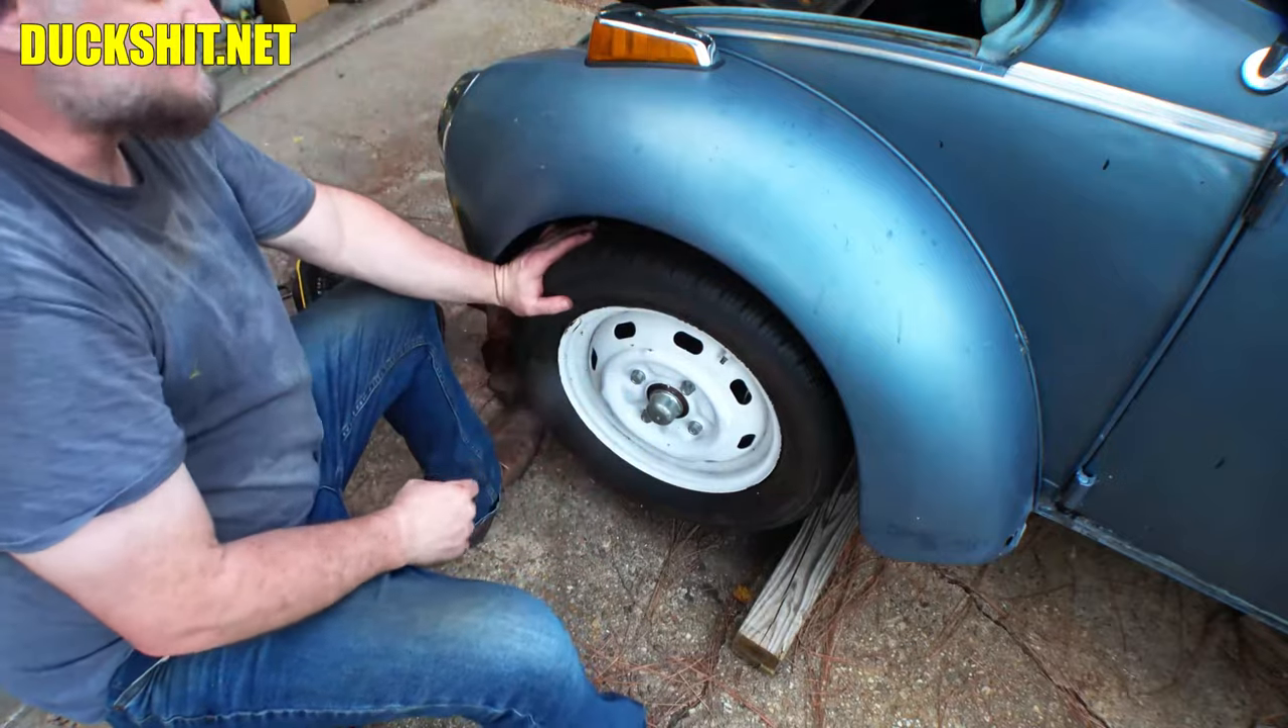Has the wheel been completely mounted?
Yes.